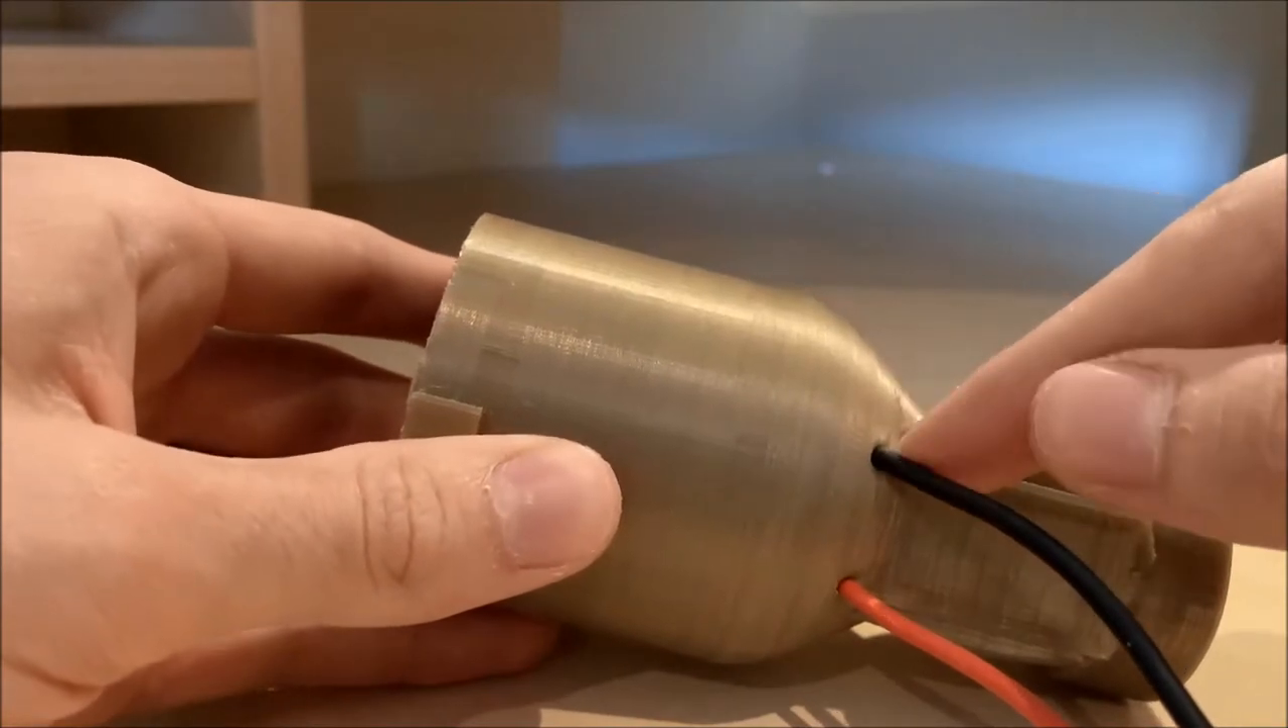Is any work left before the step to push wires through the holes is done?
No.